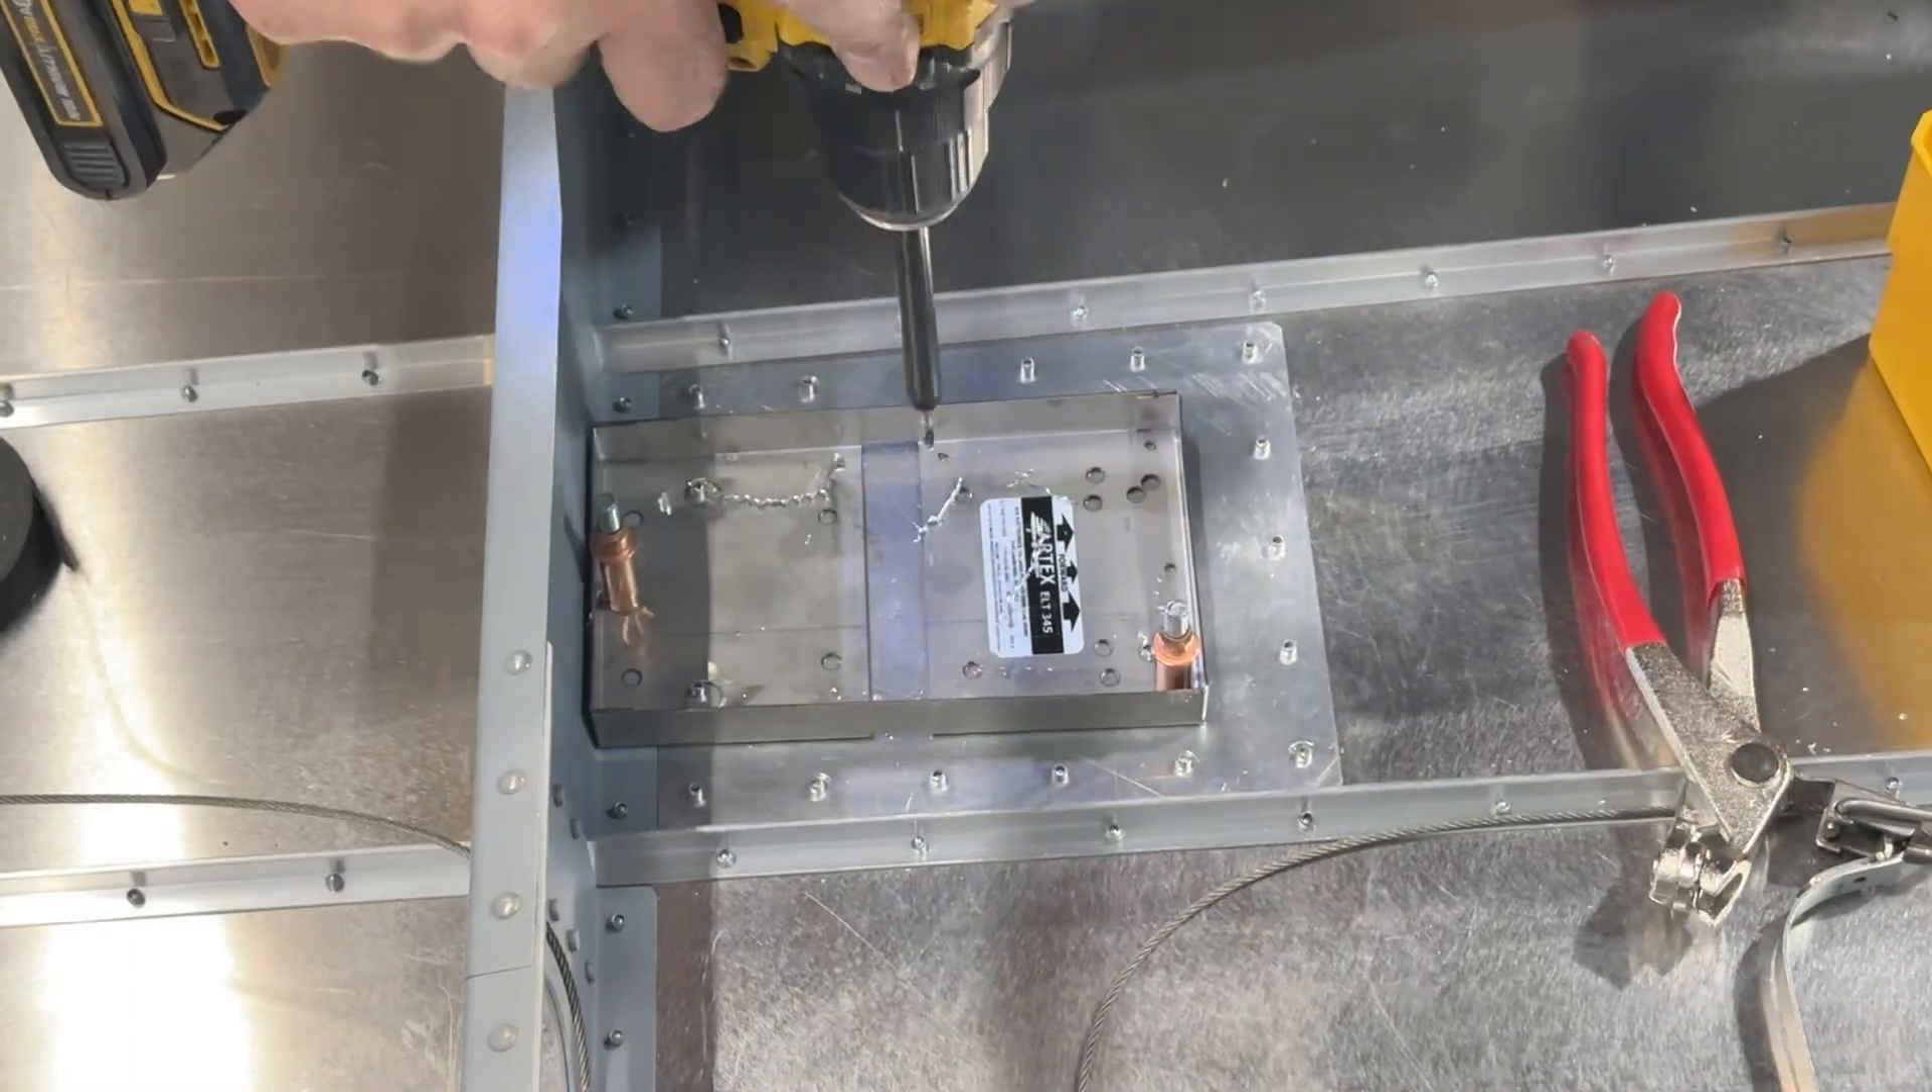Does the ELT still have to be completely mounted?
Yes.